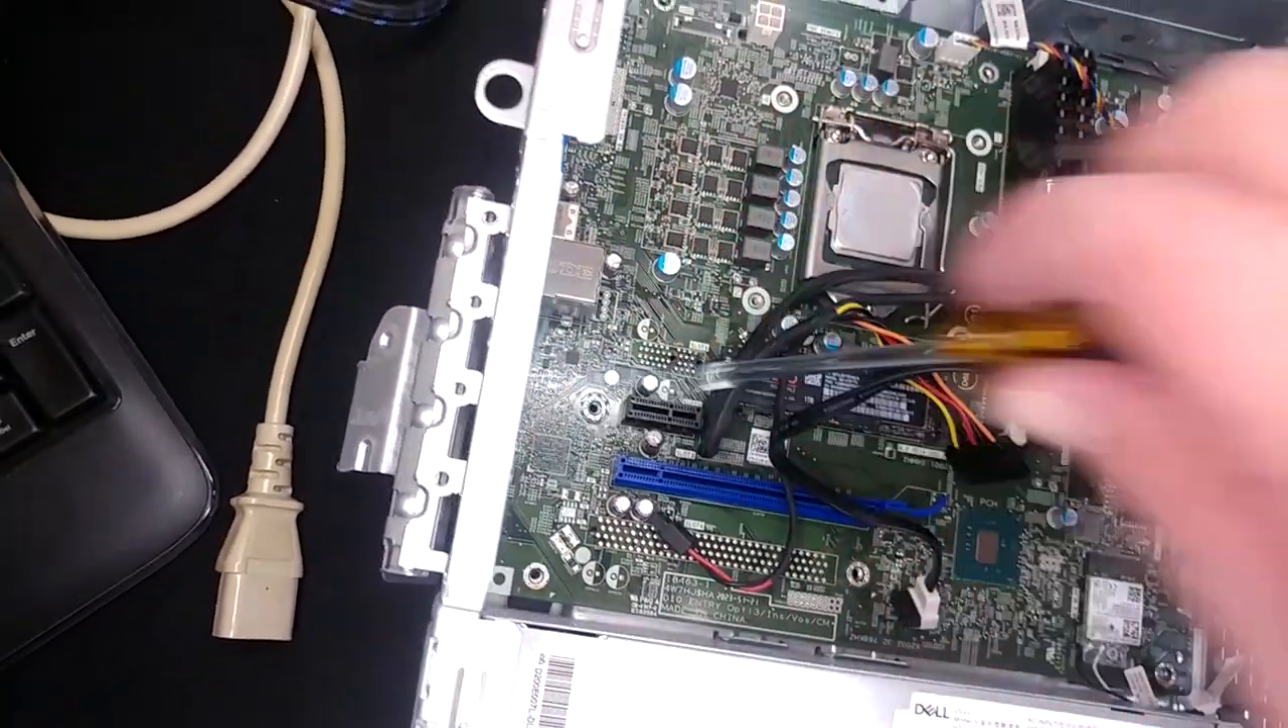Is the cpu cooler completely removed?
Yes.